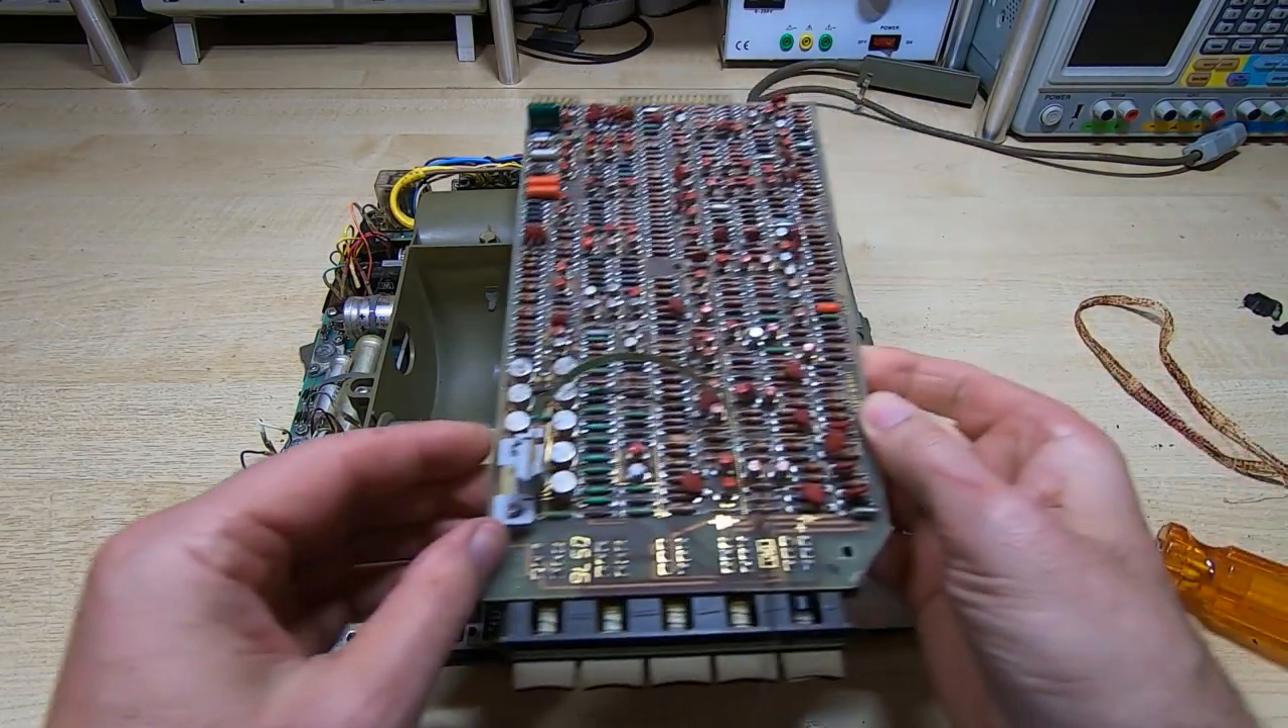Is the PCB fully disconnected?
Yes.